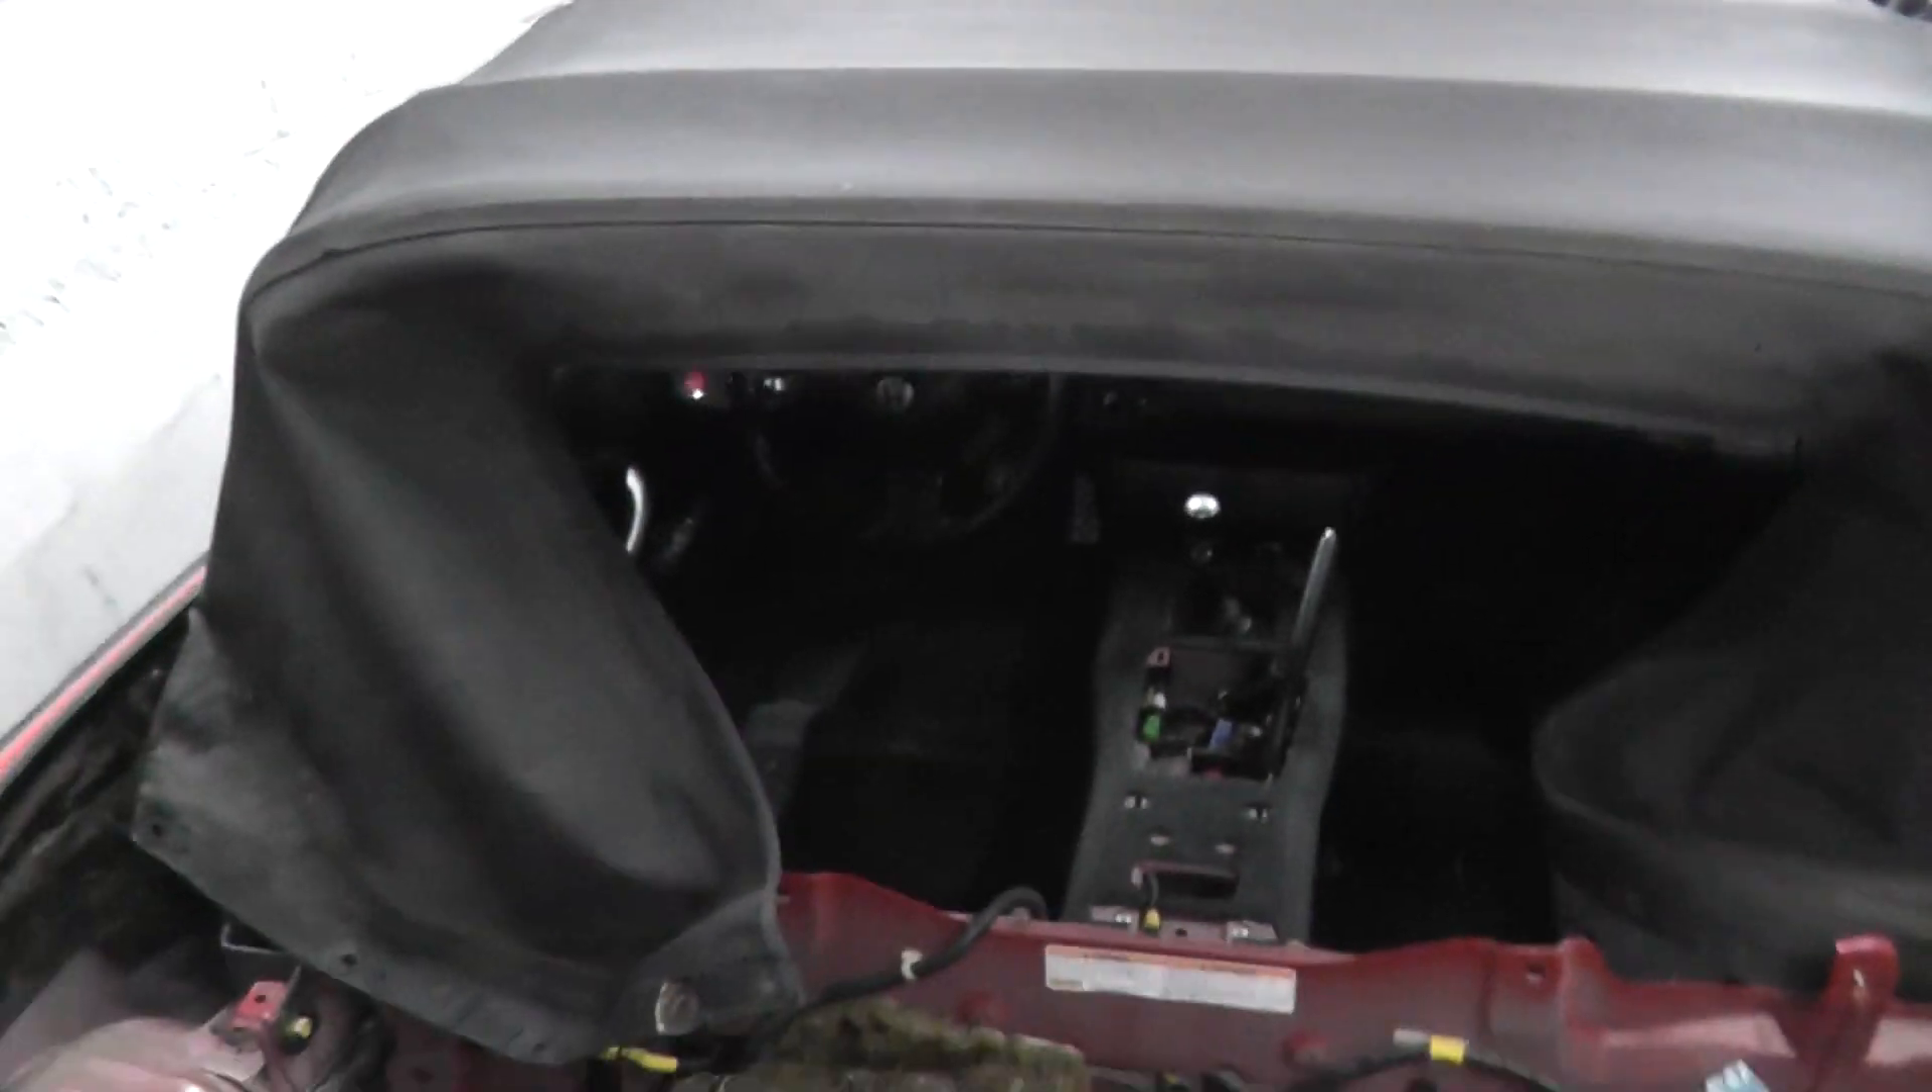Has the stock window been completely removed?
Yes.